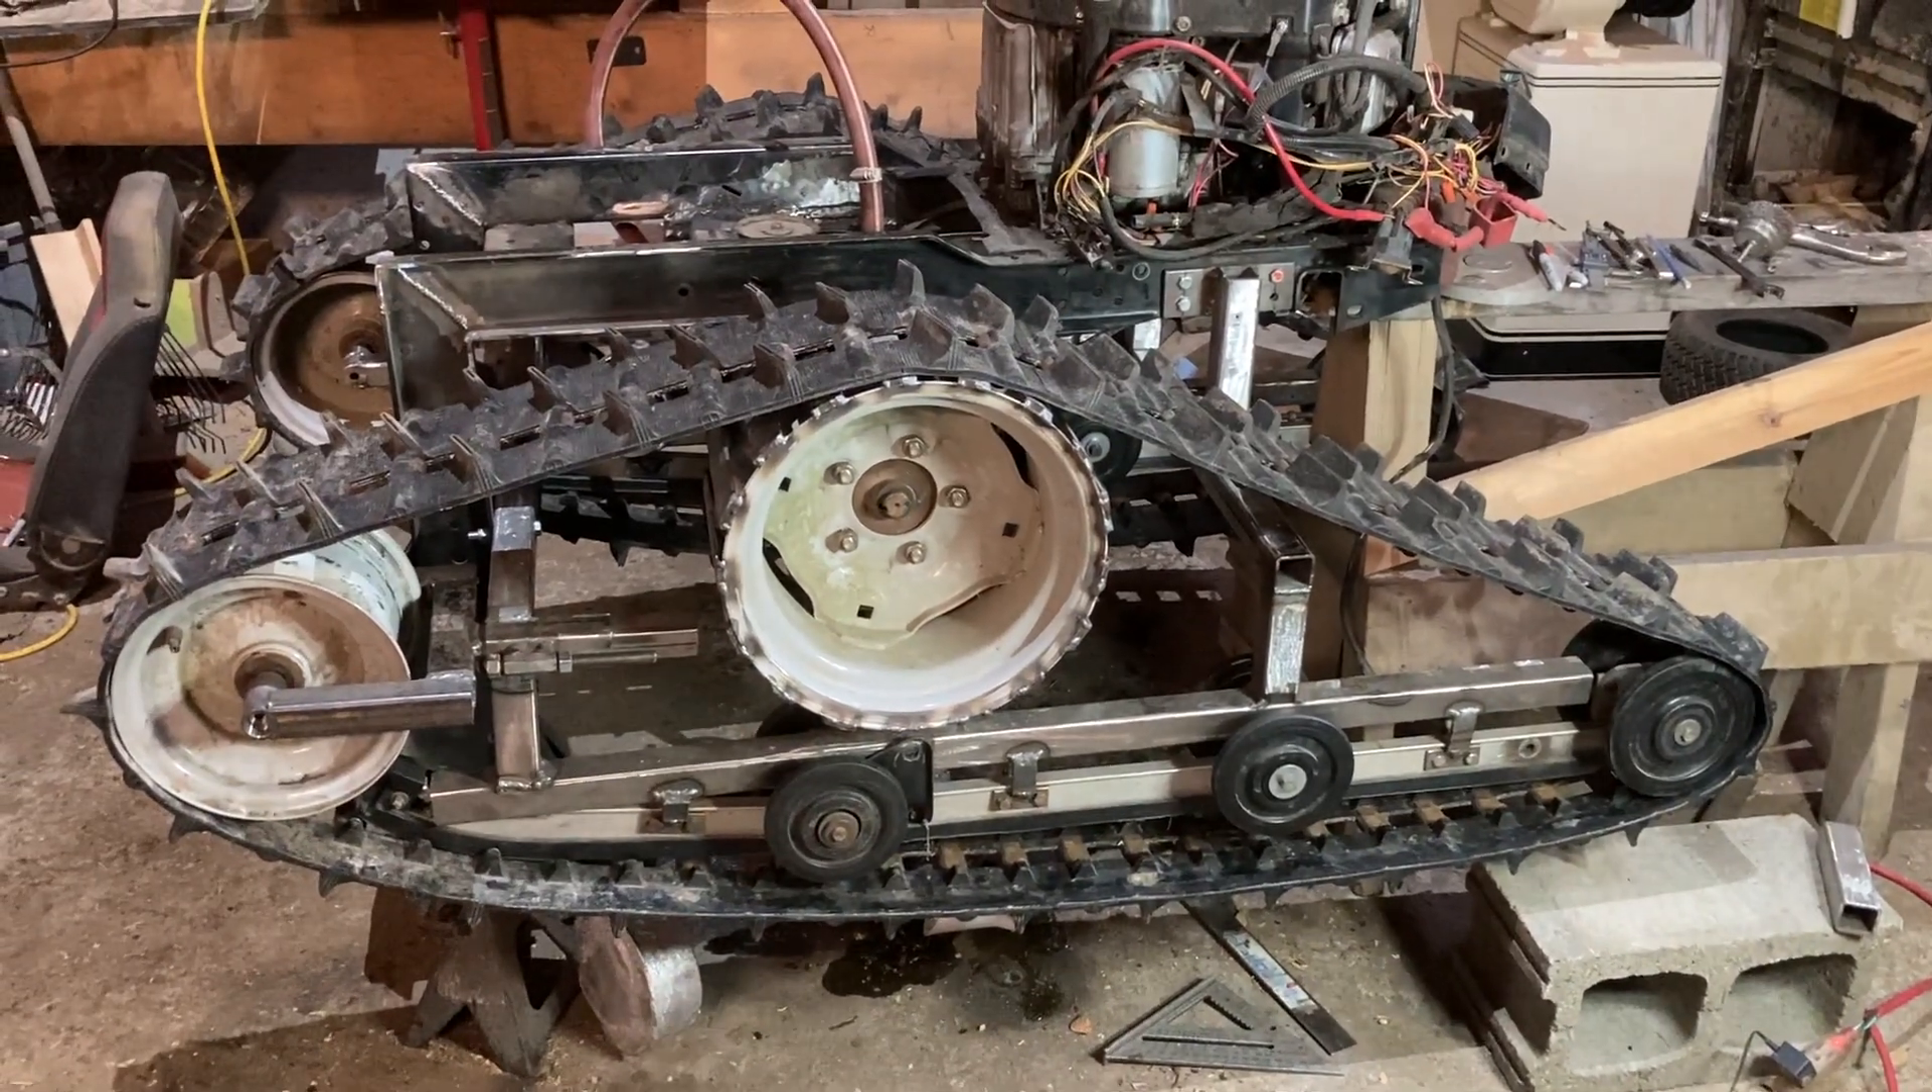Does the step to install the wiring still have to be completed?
Yes.